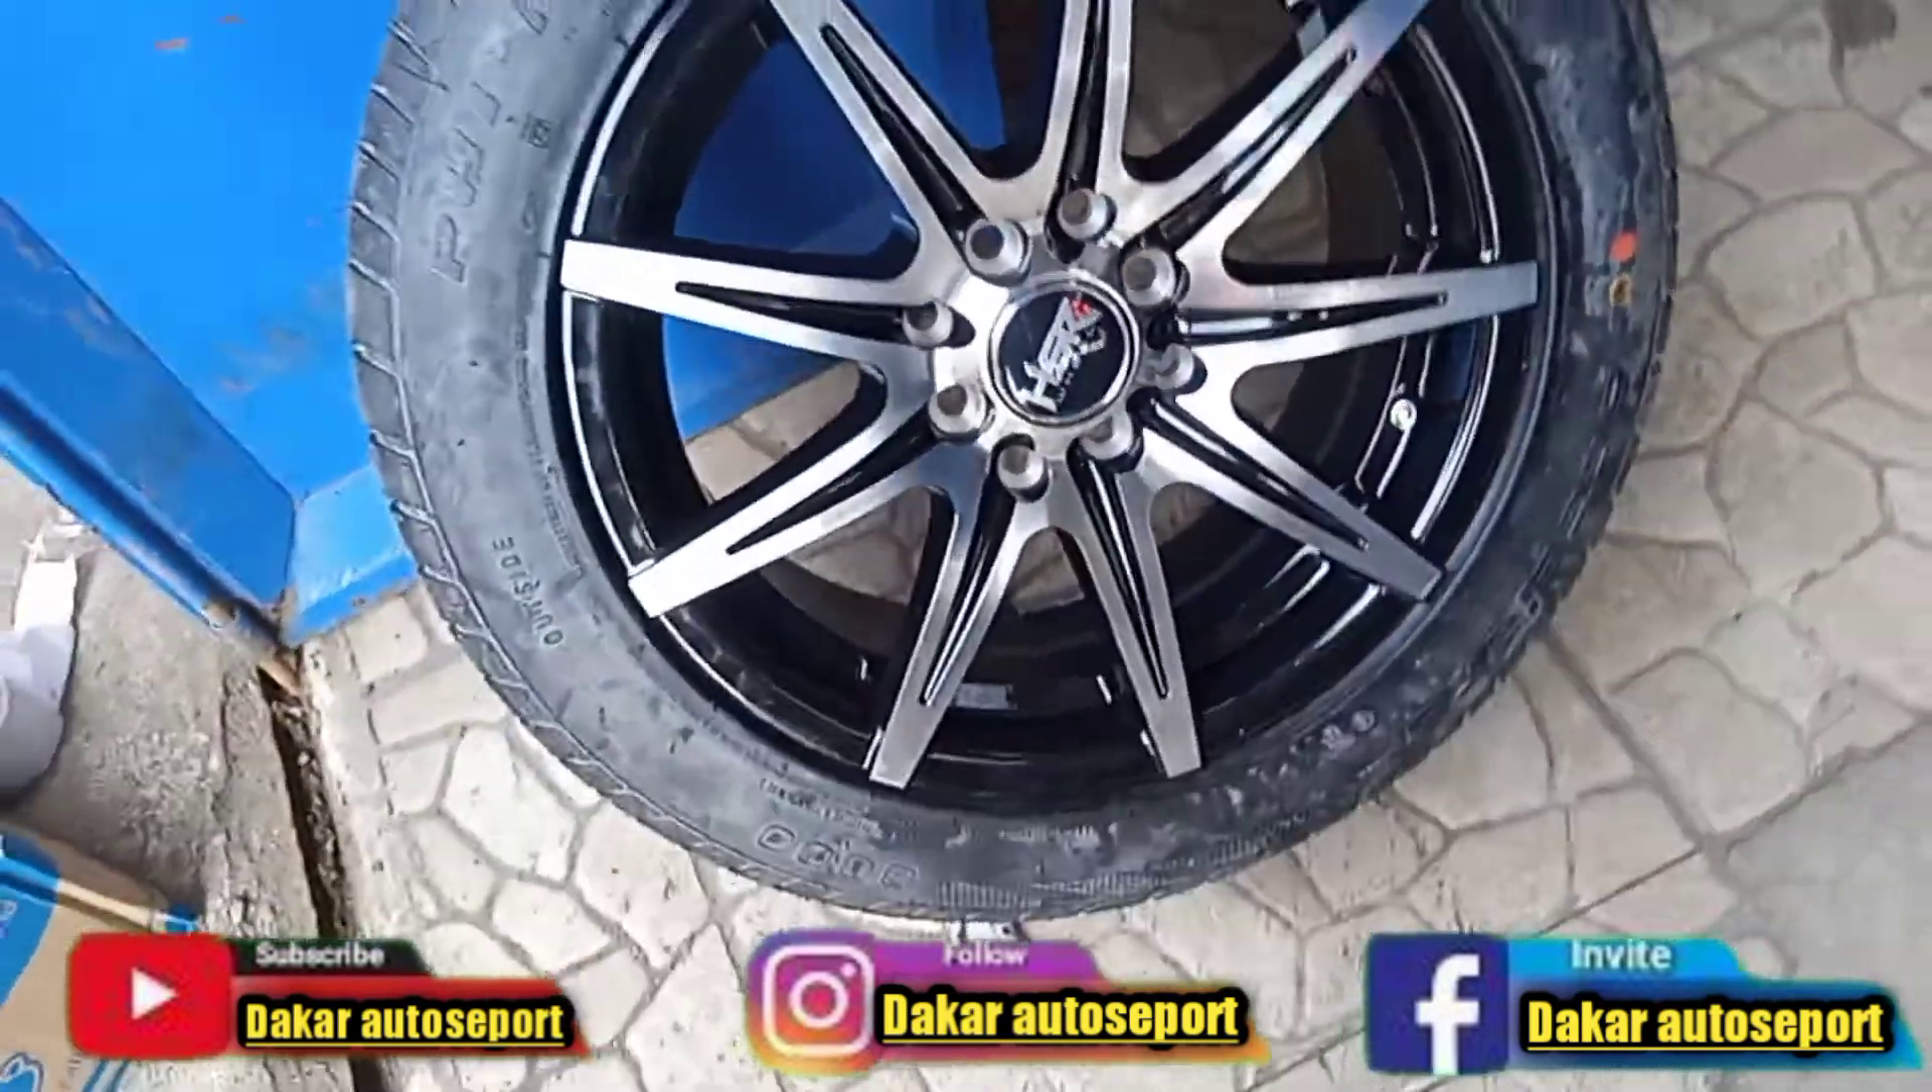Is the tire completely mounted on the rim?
Yes.